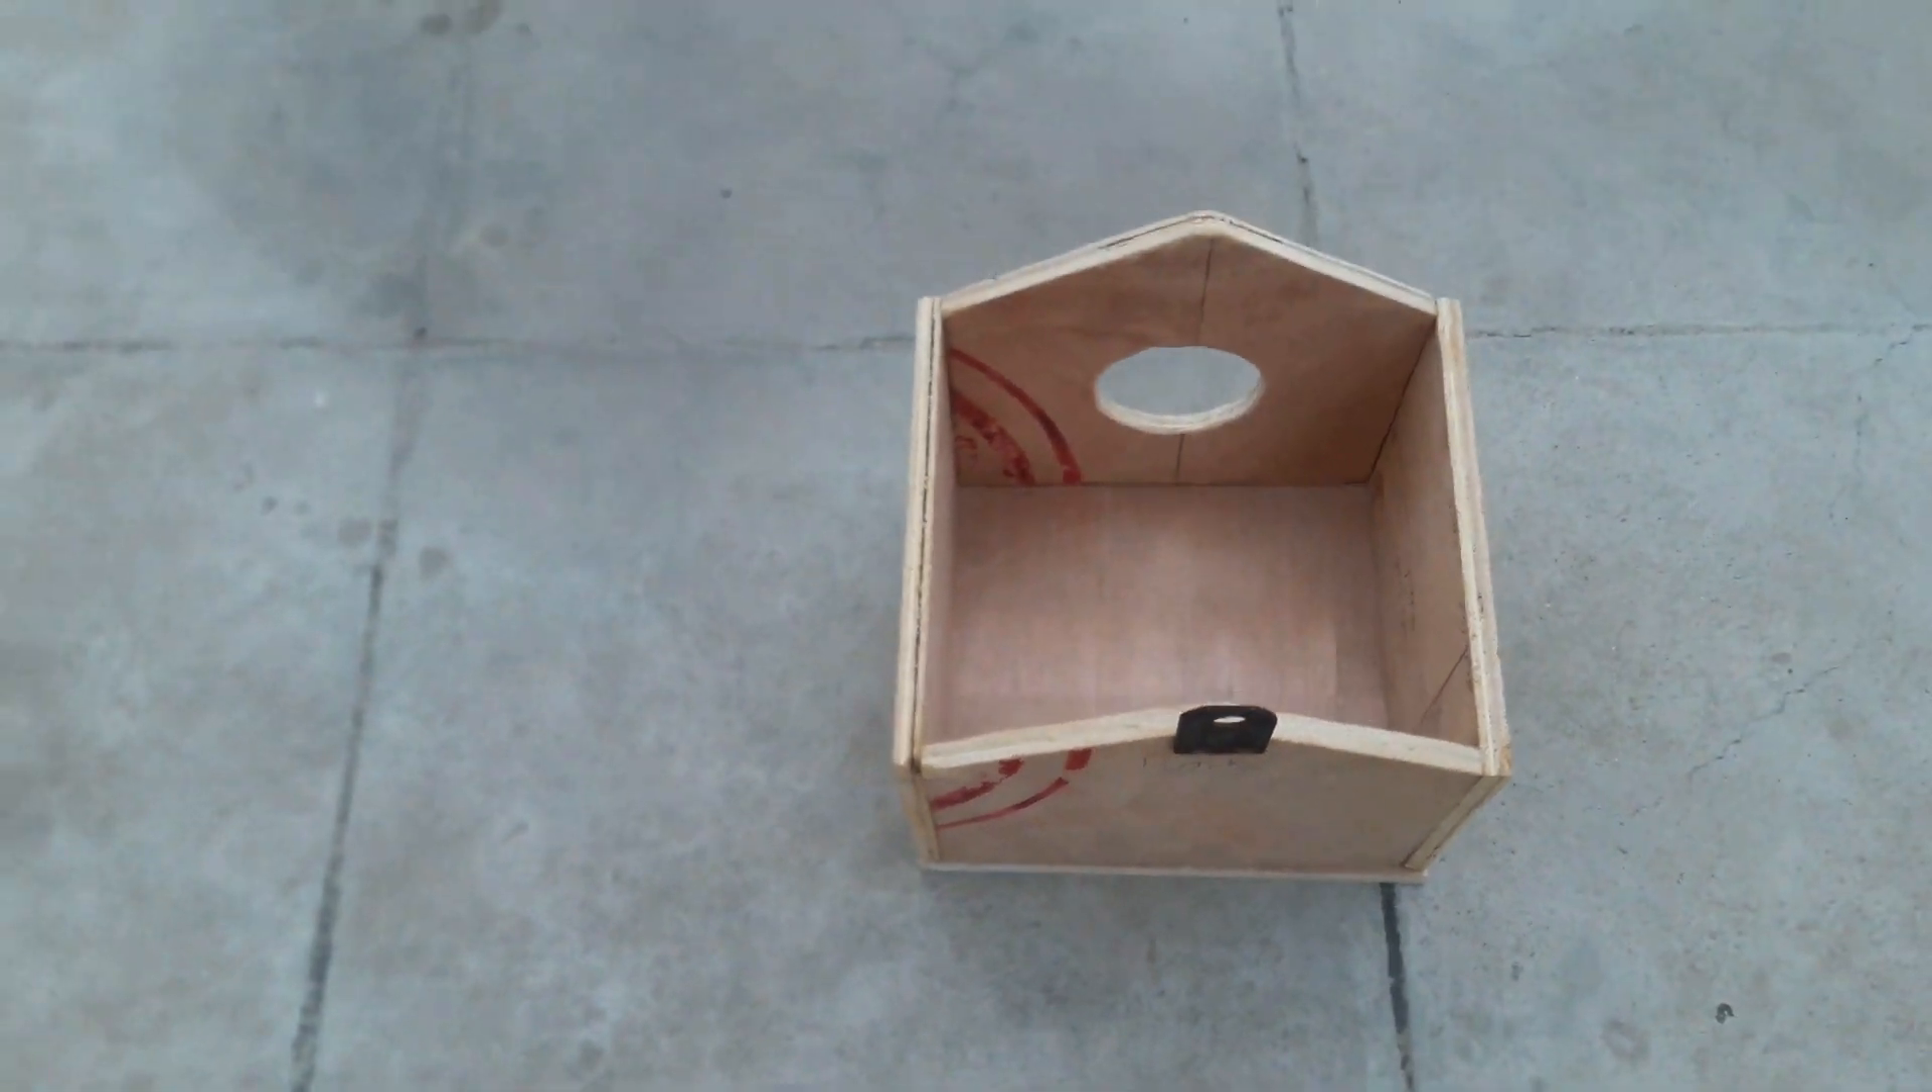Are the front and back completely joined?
Yes.